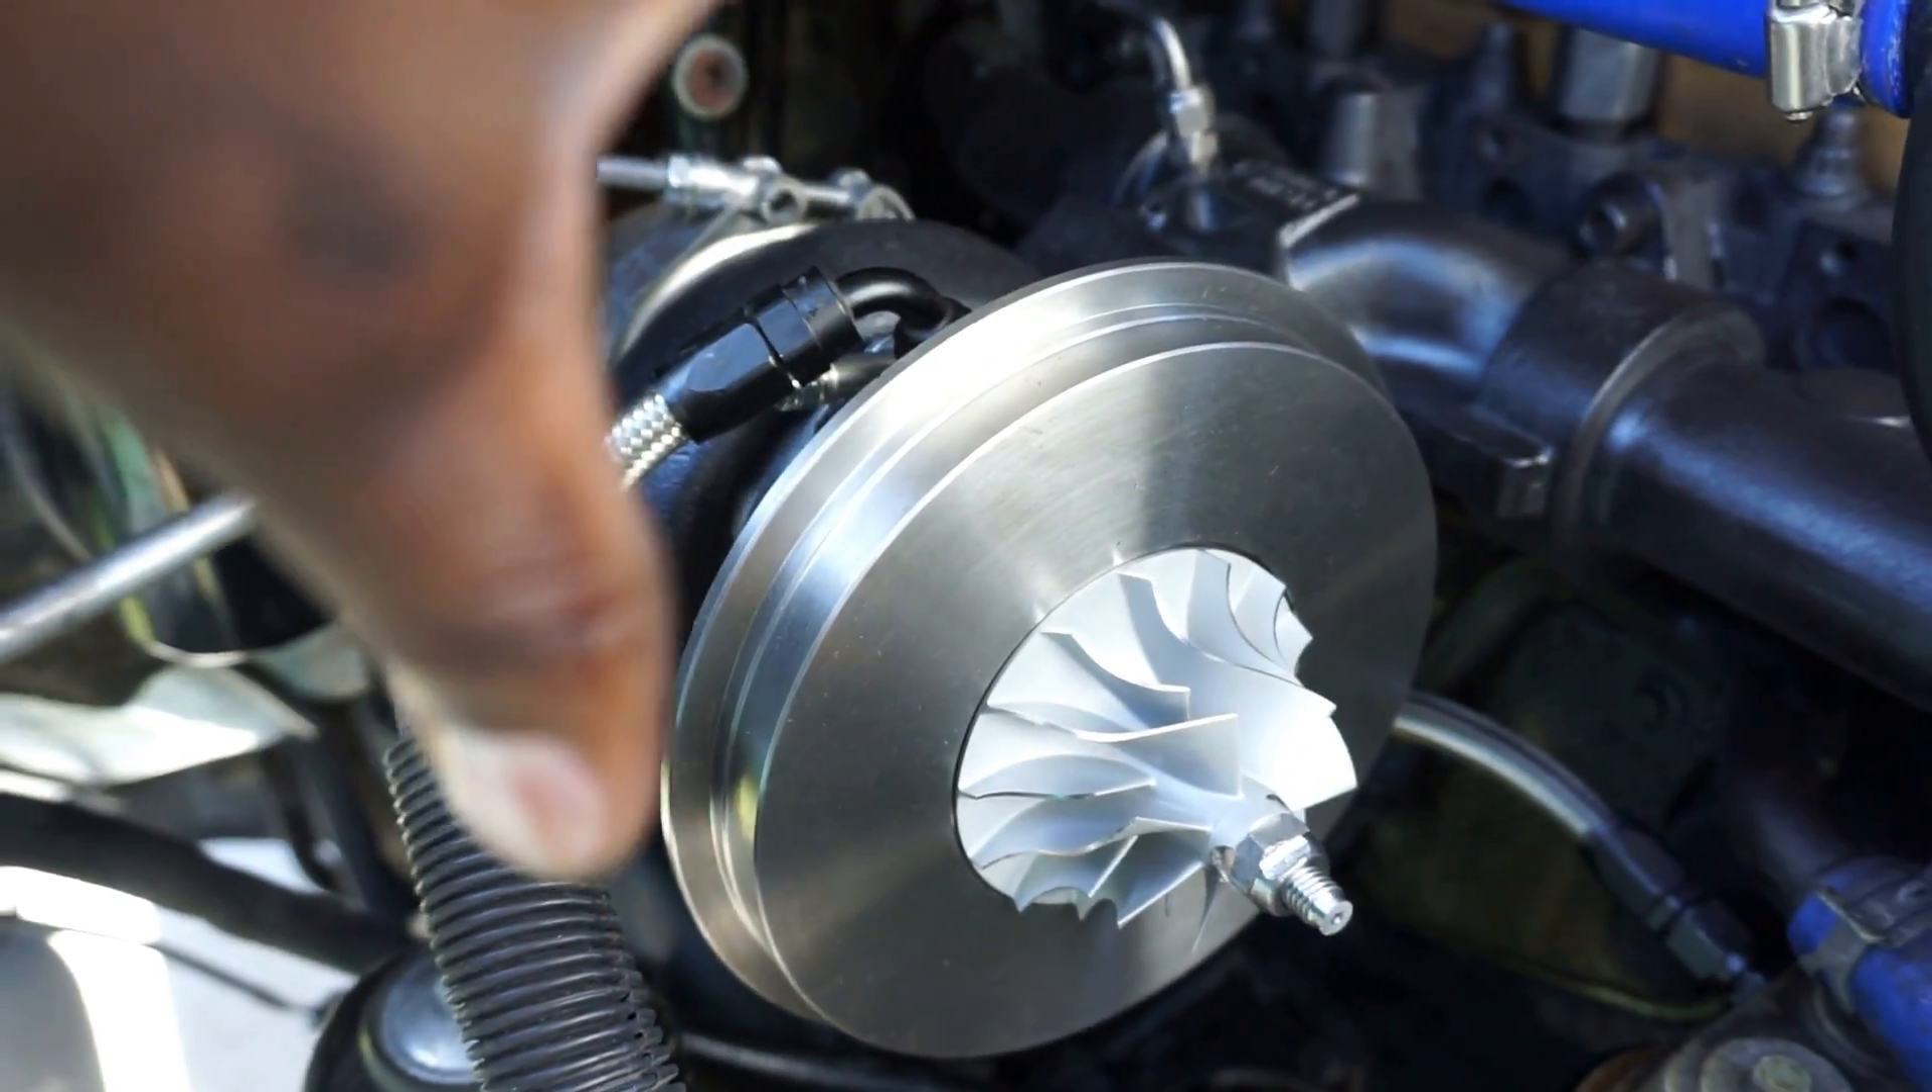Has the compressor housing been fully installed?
No.